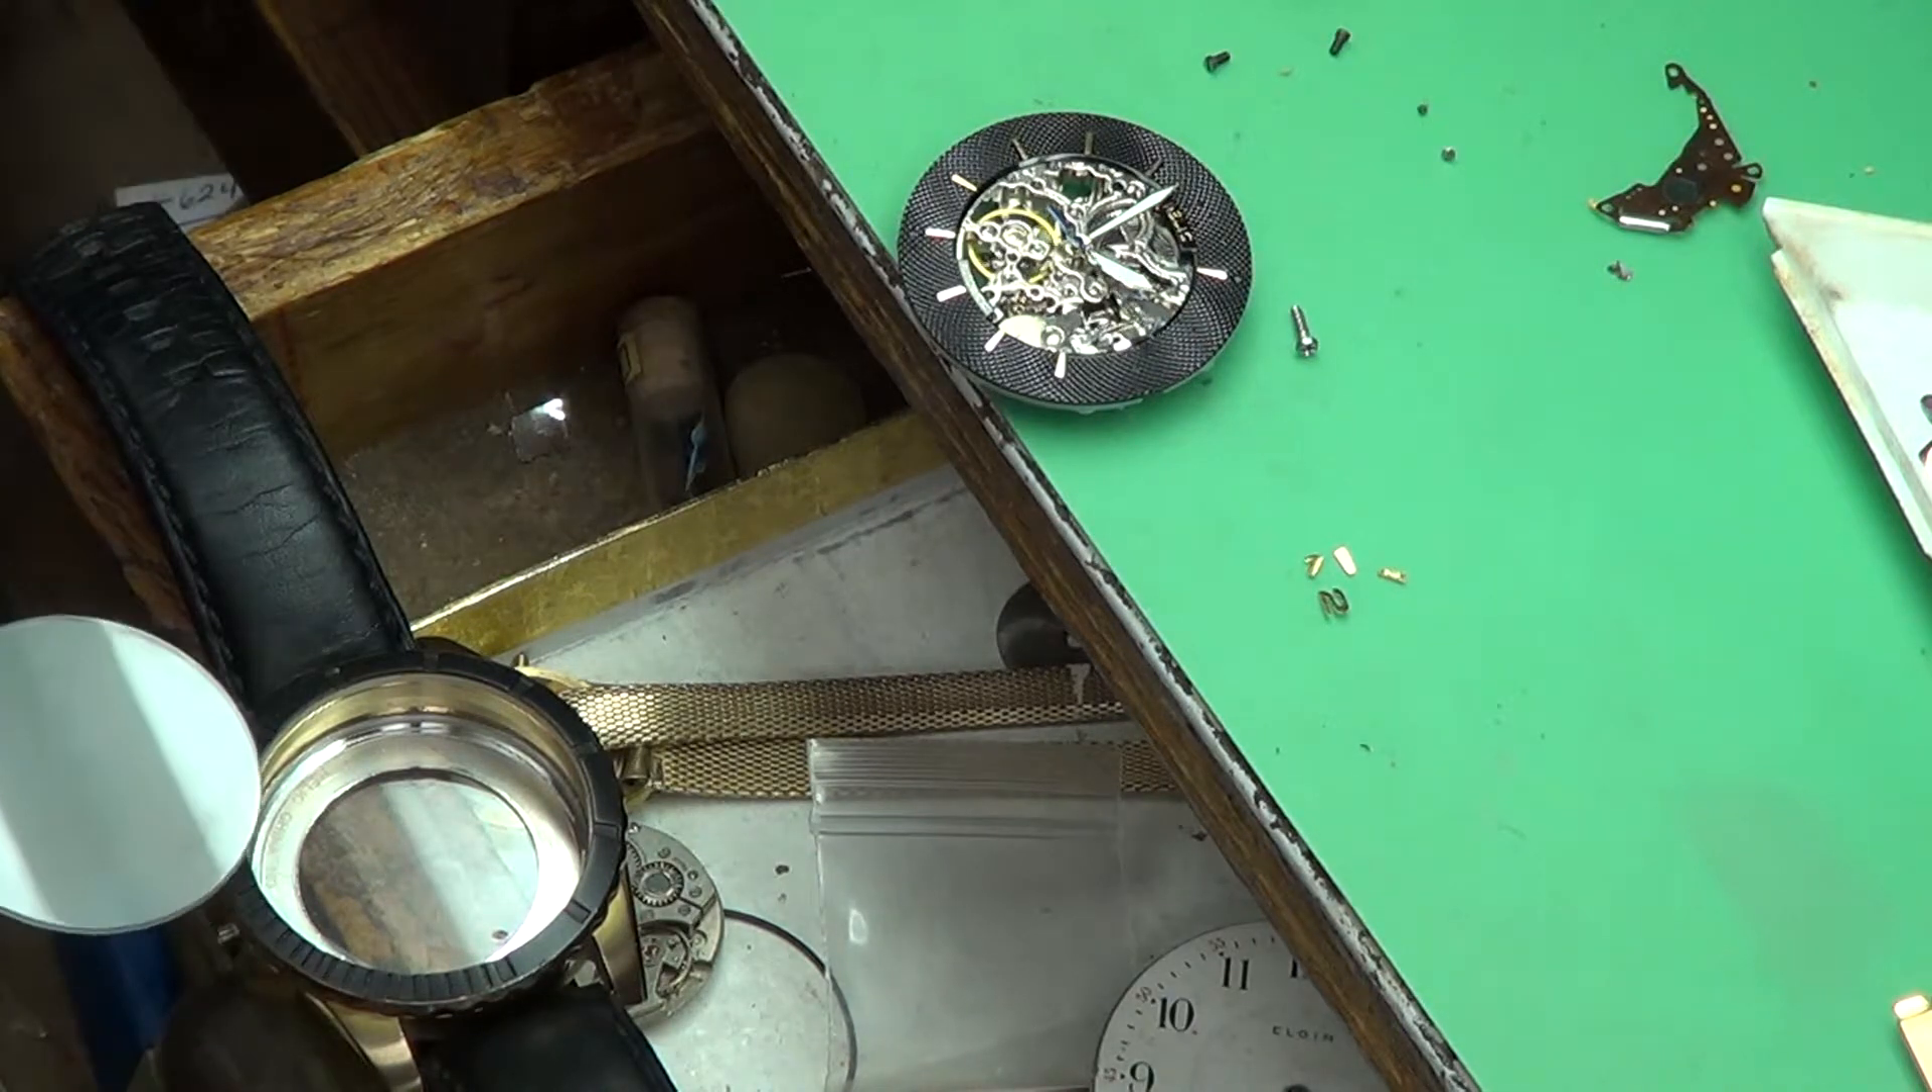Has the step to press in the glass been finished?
No.